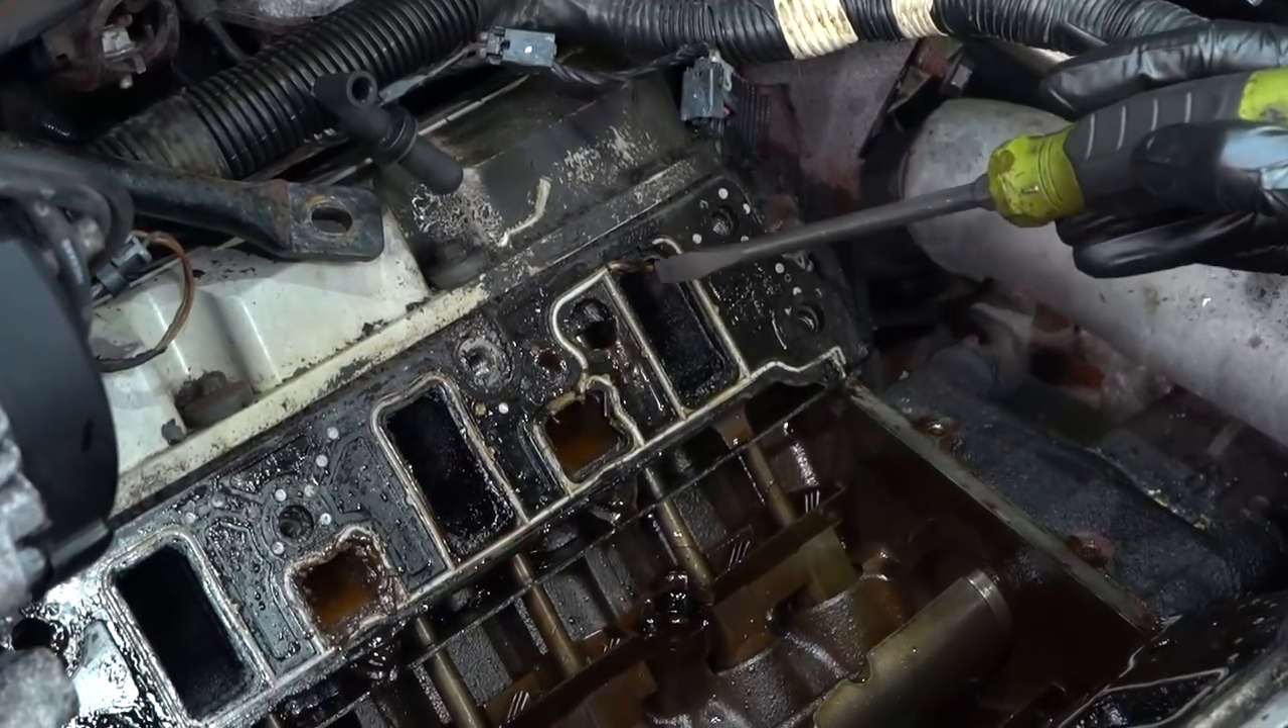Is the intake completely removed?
Yes.